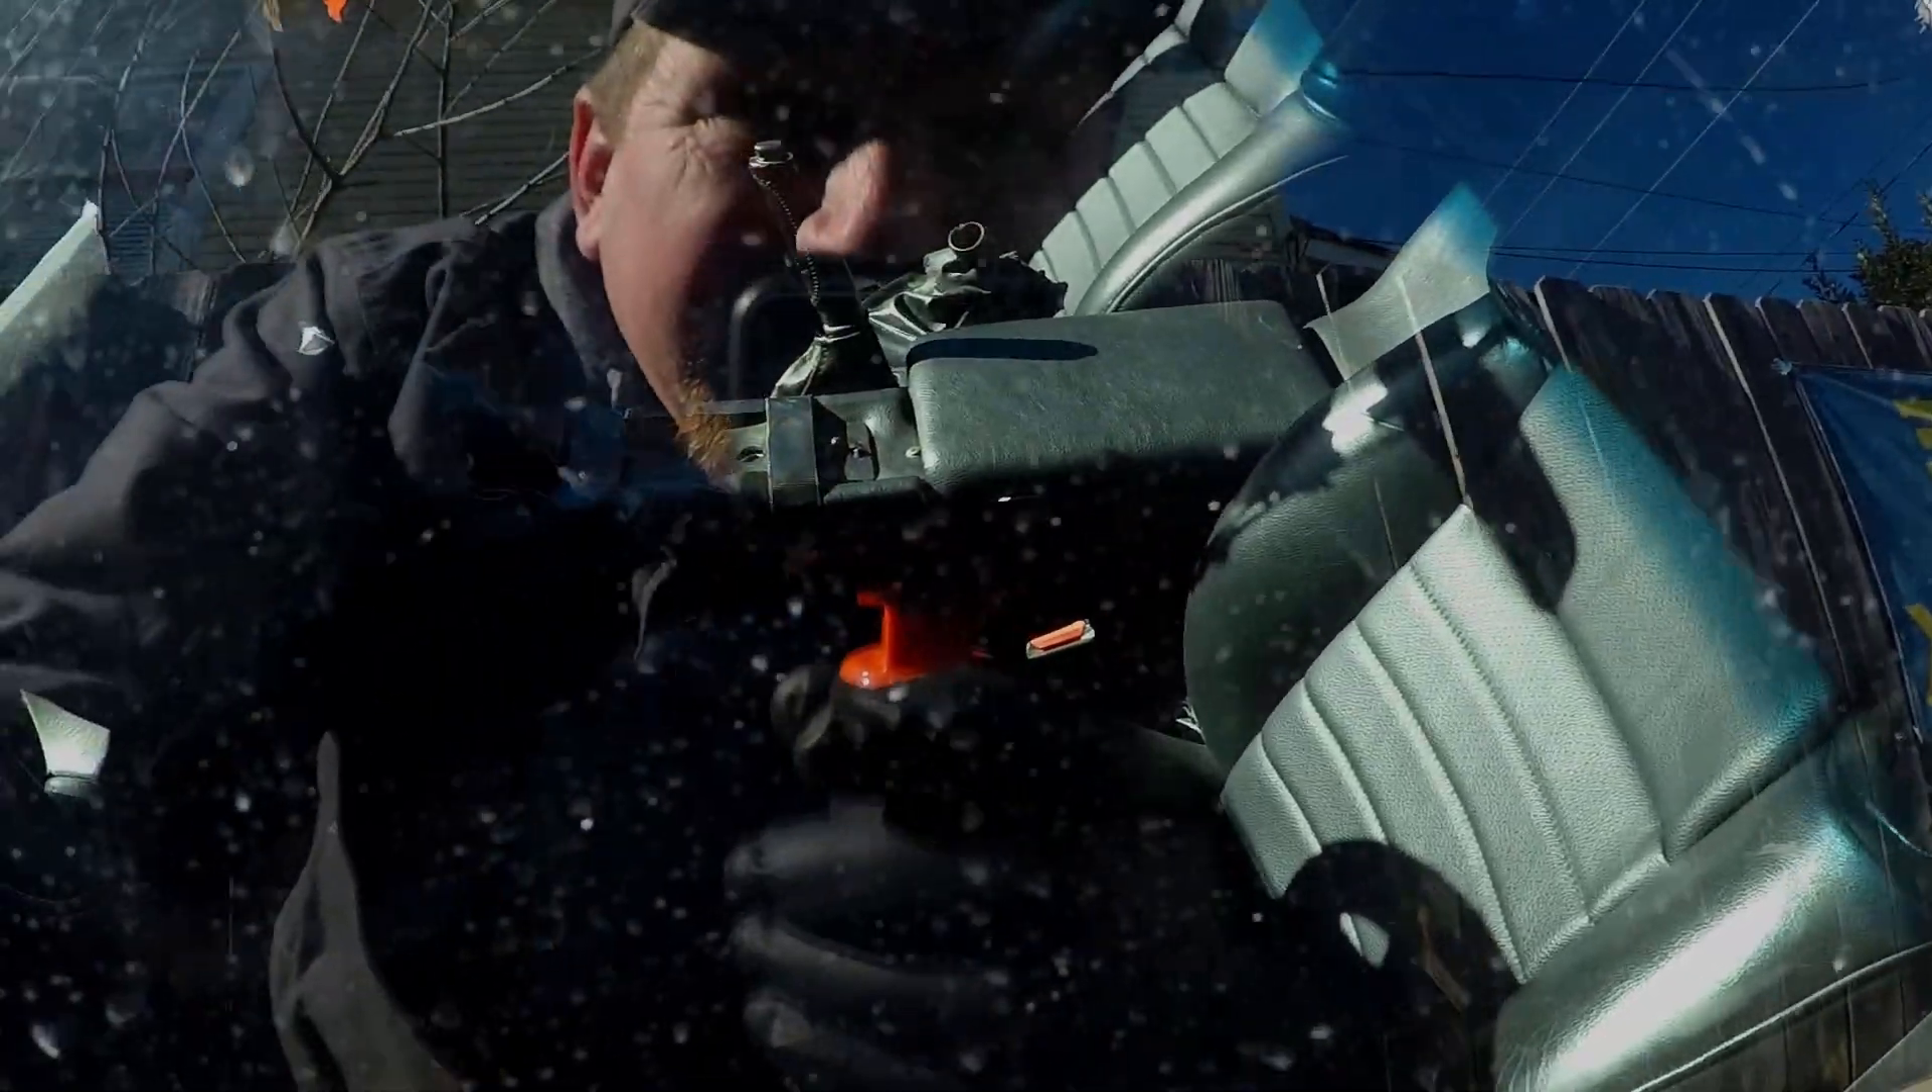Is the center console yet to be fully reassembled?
Yes.